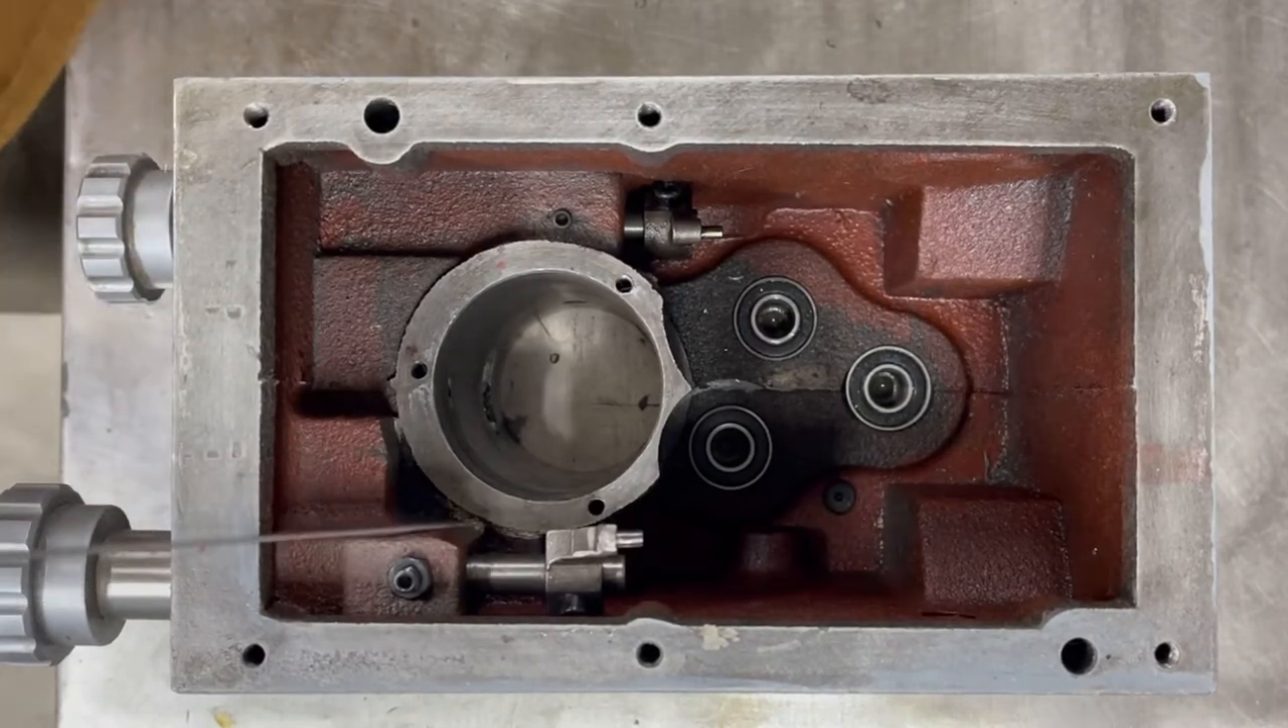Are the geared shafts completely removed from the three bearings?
Yes.